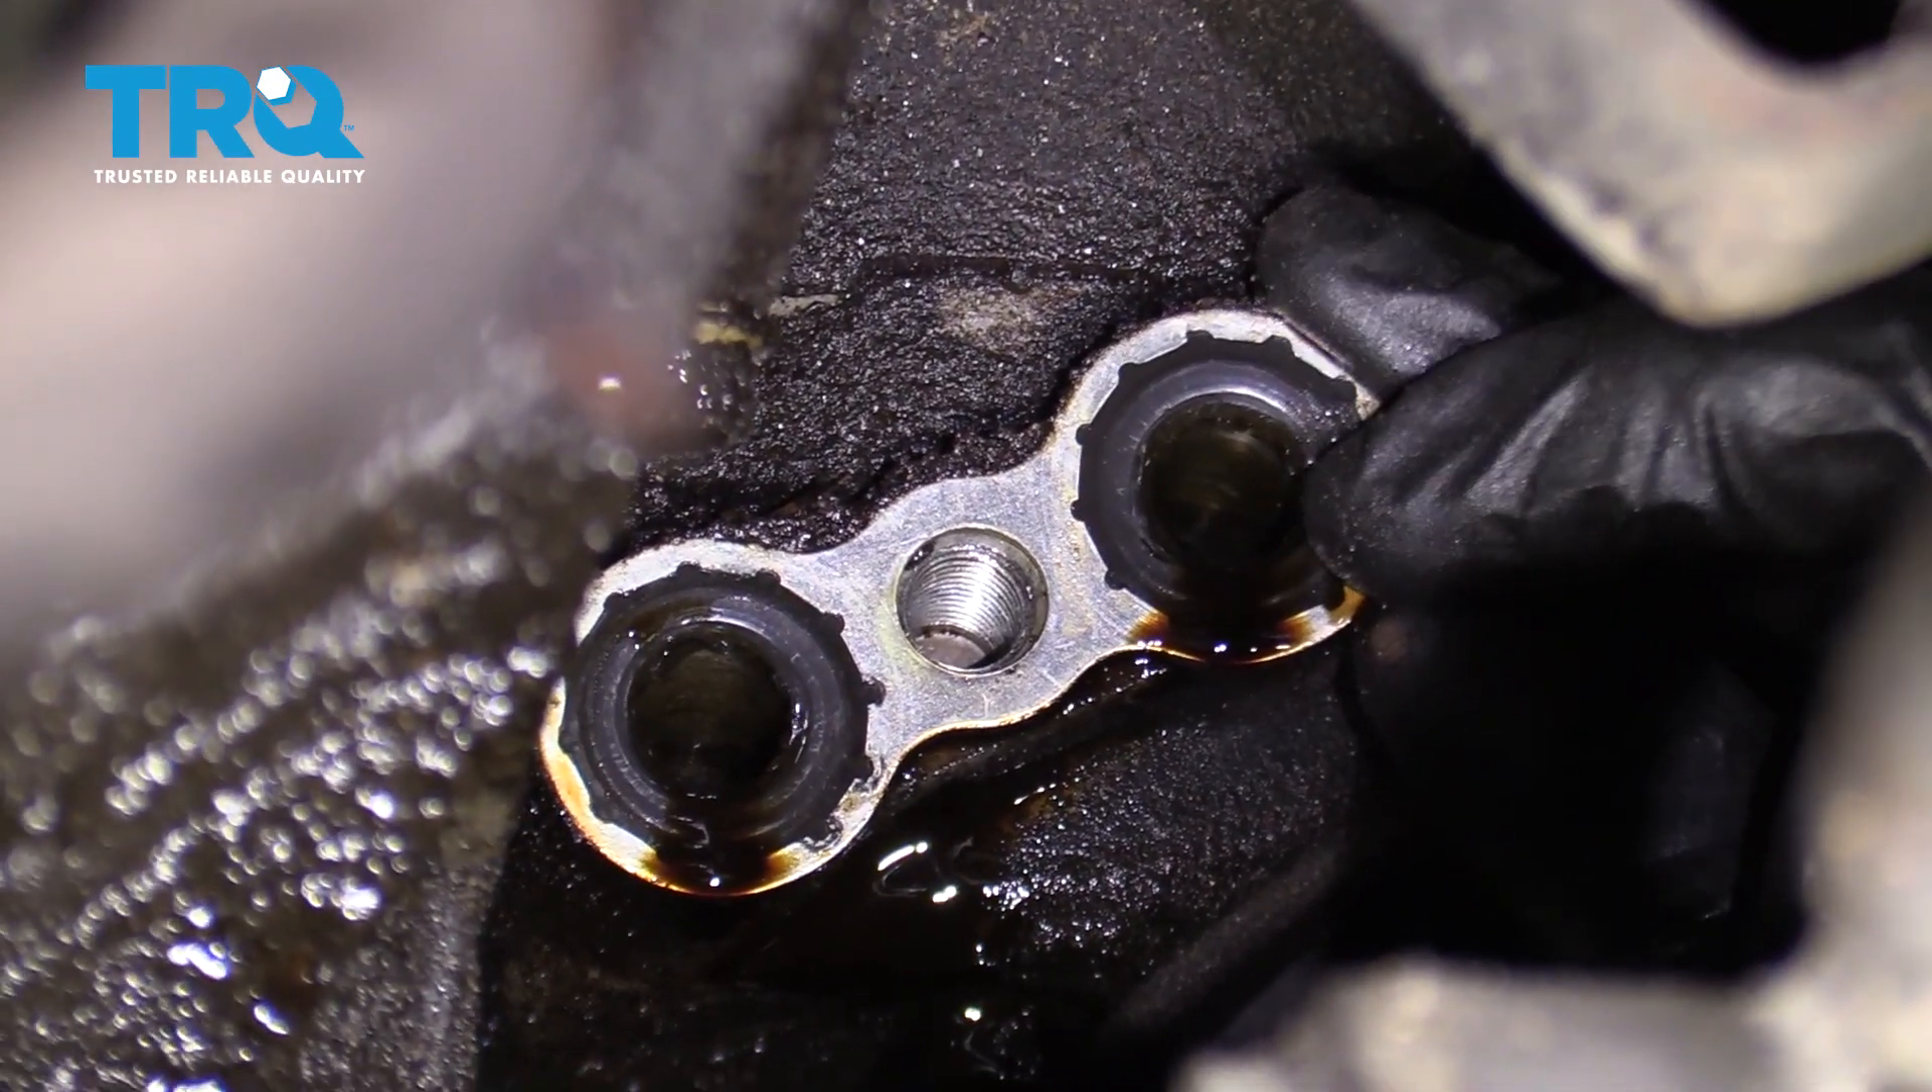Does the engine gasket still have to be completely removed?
Yes.